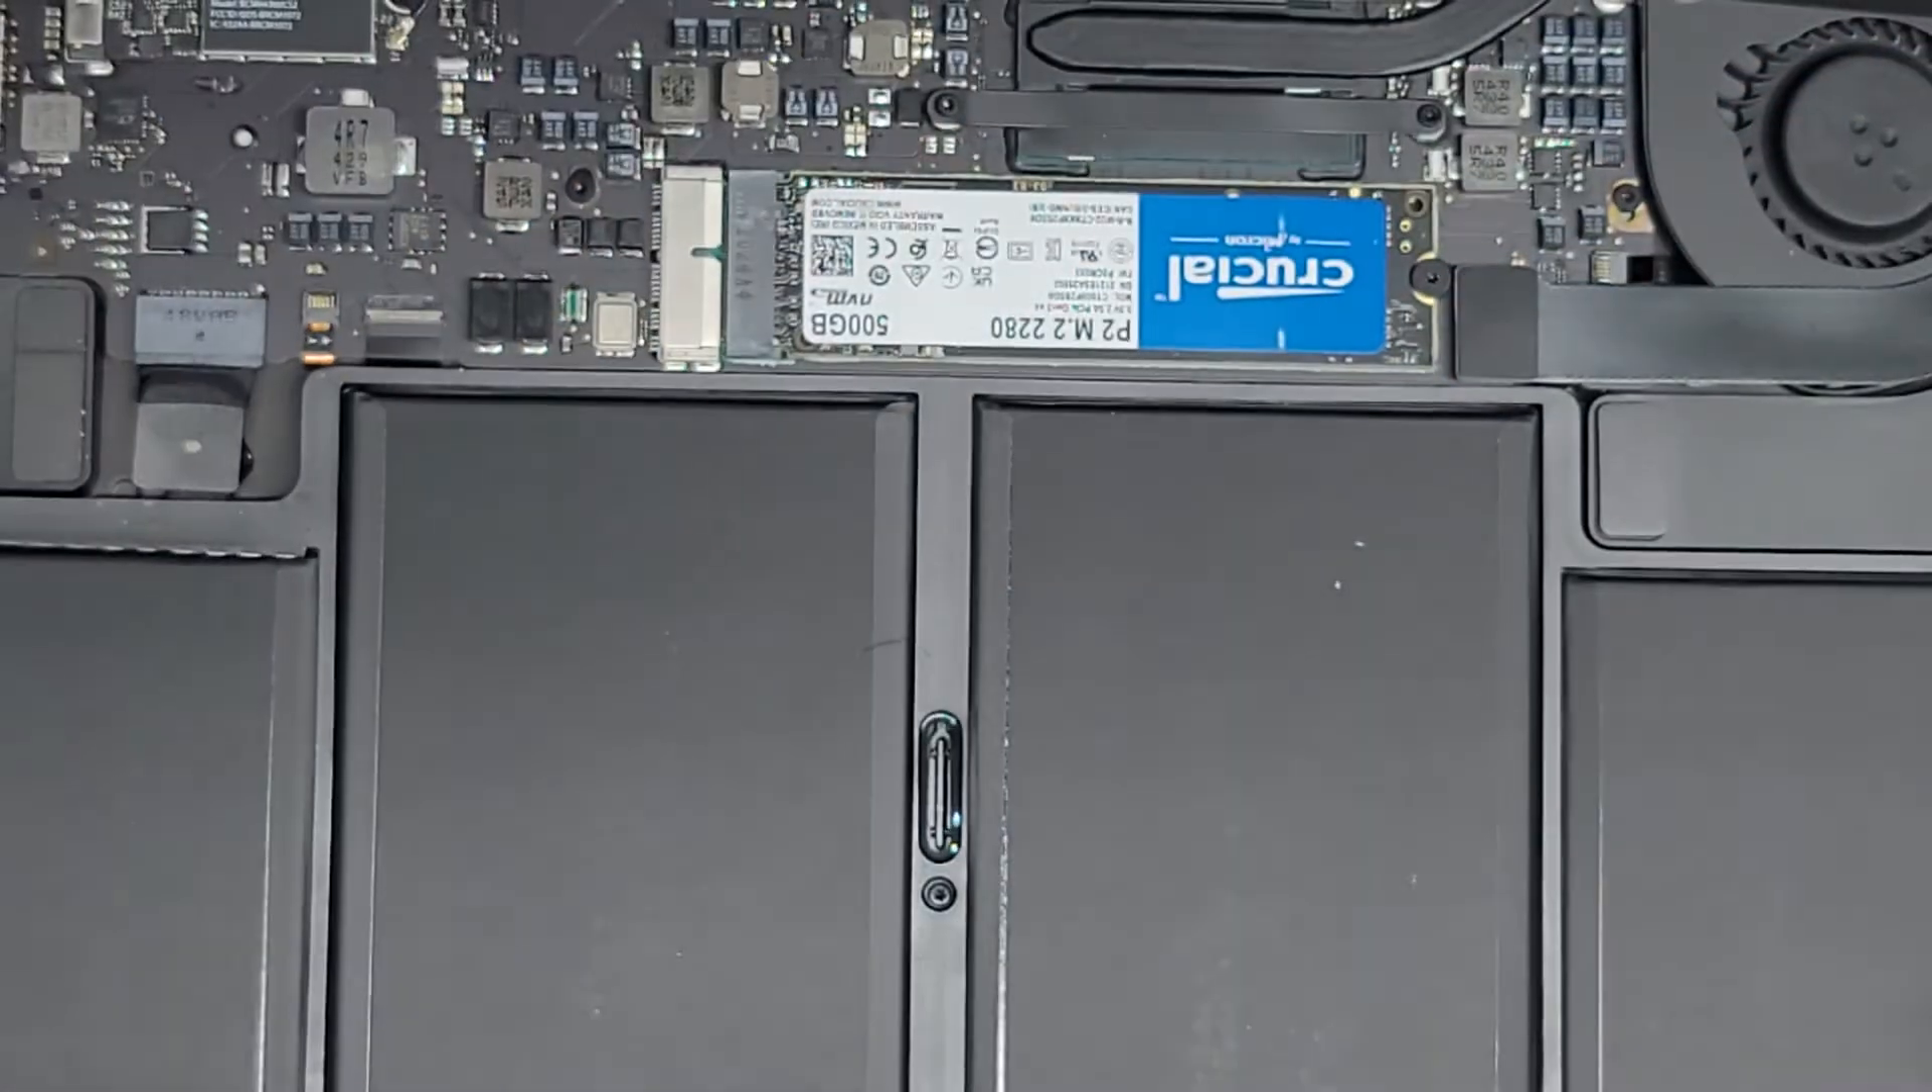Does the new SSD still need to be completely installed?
No.